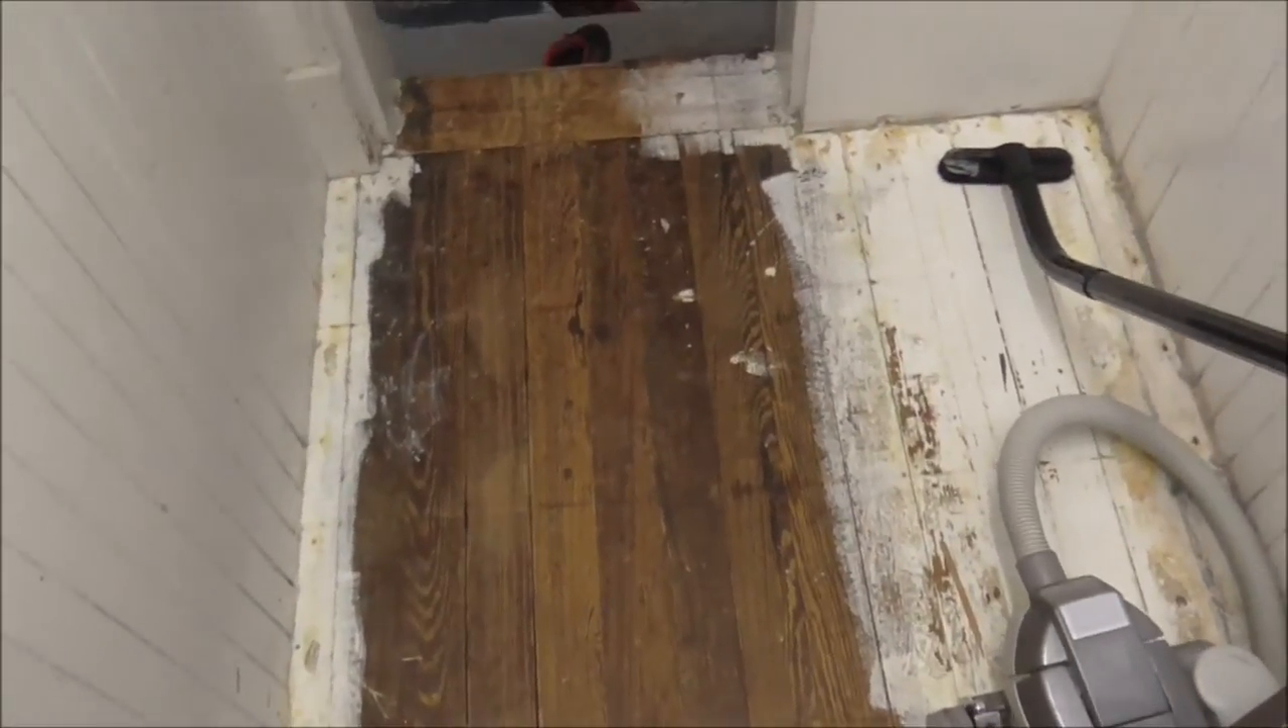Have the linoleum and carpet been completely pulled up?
Yes.